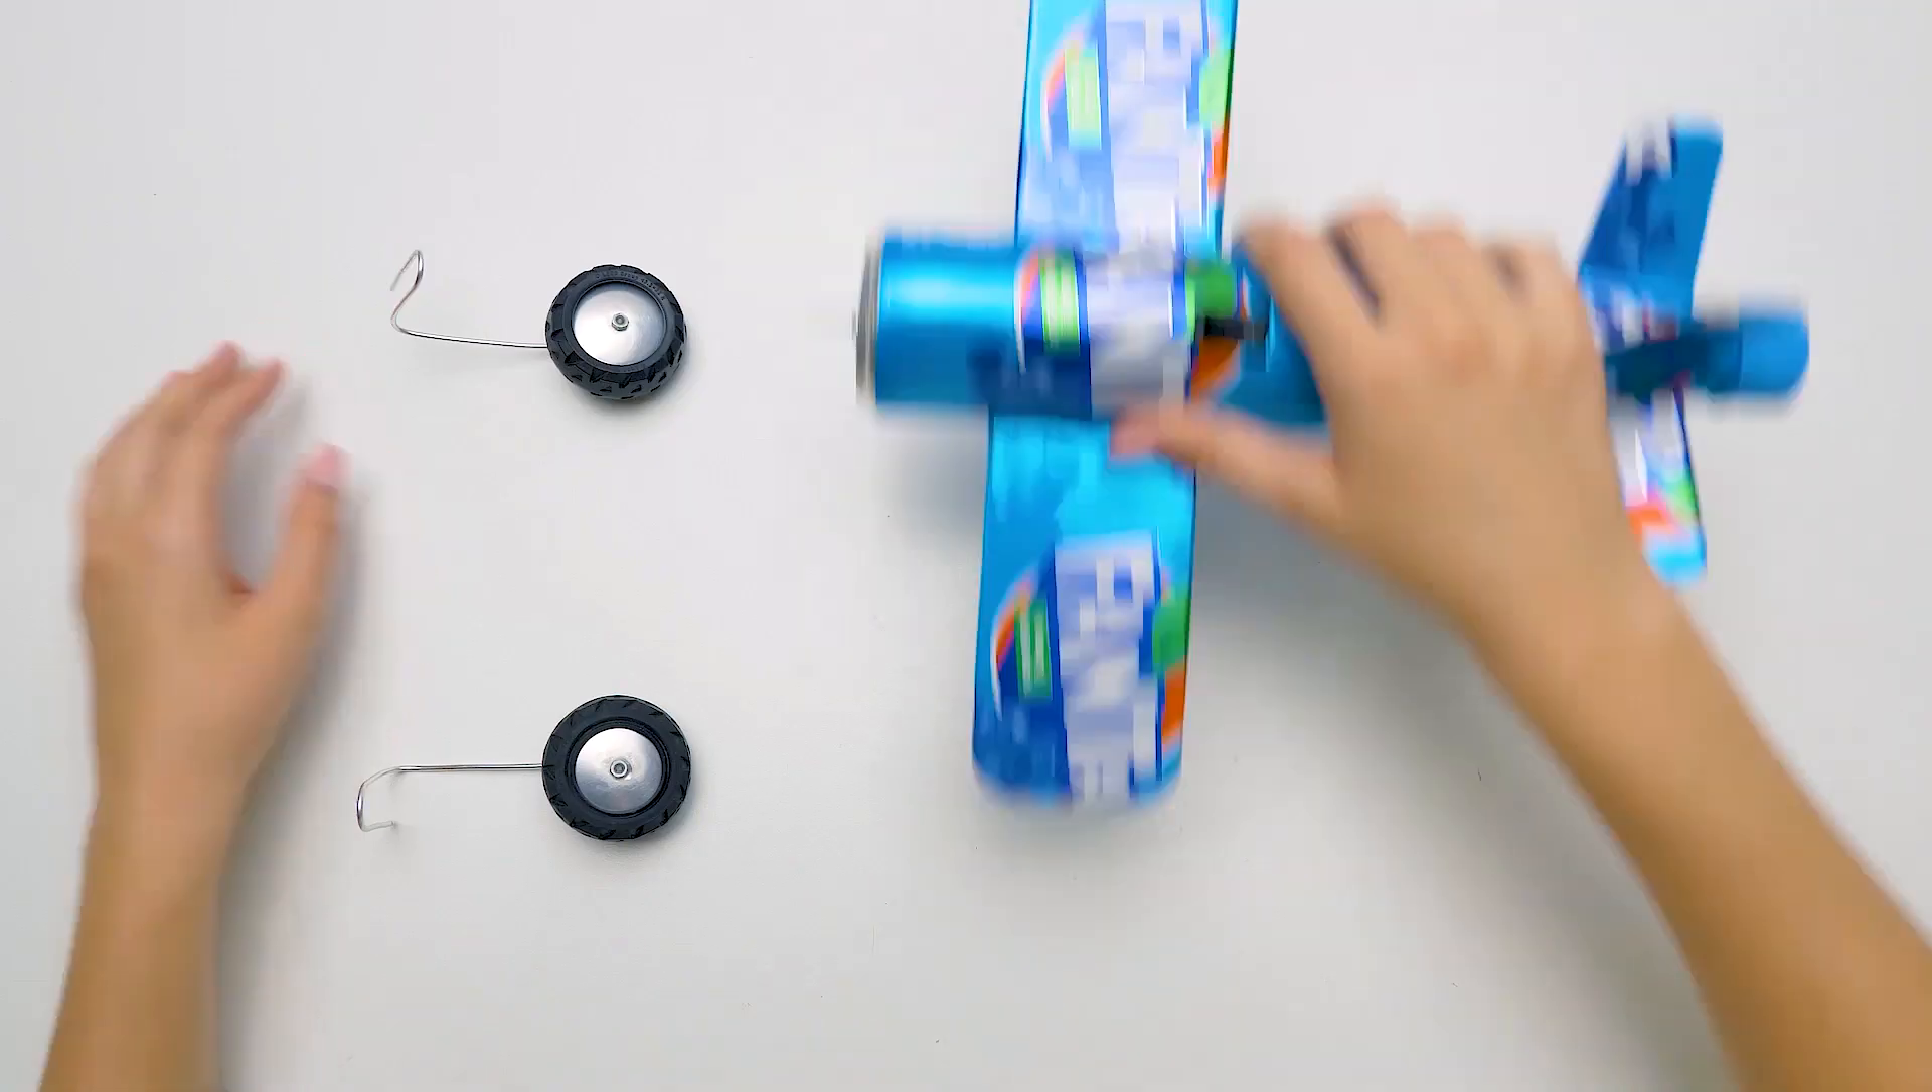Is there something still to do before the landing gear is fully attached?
Yes.